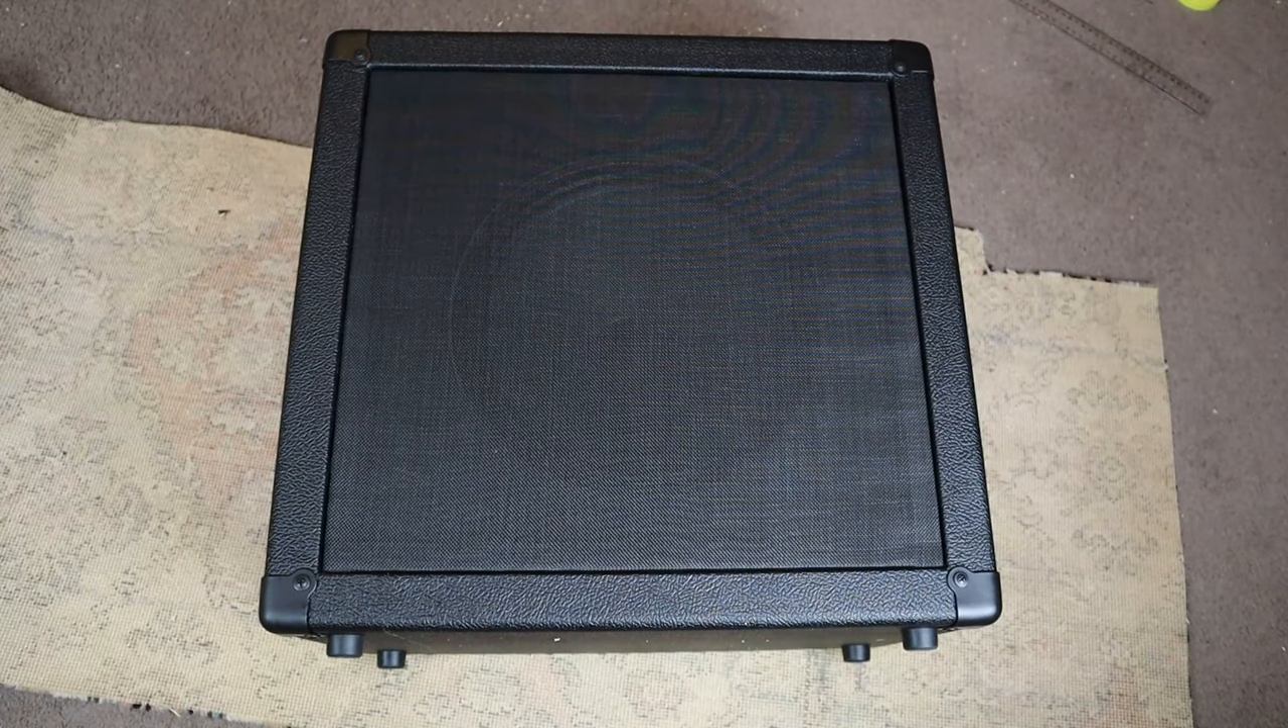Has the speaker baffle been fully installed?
Yes.